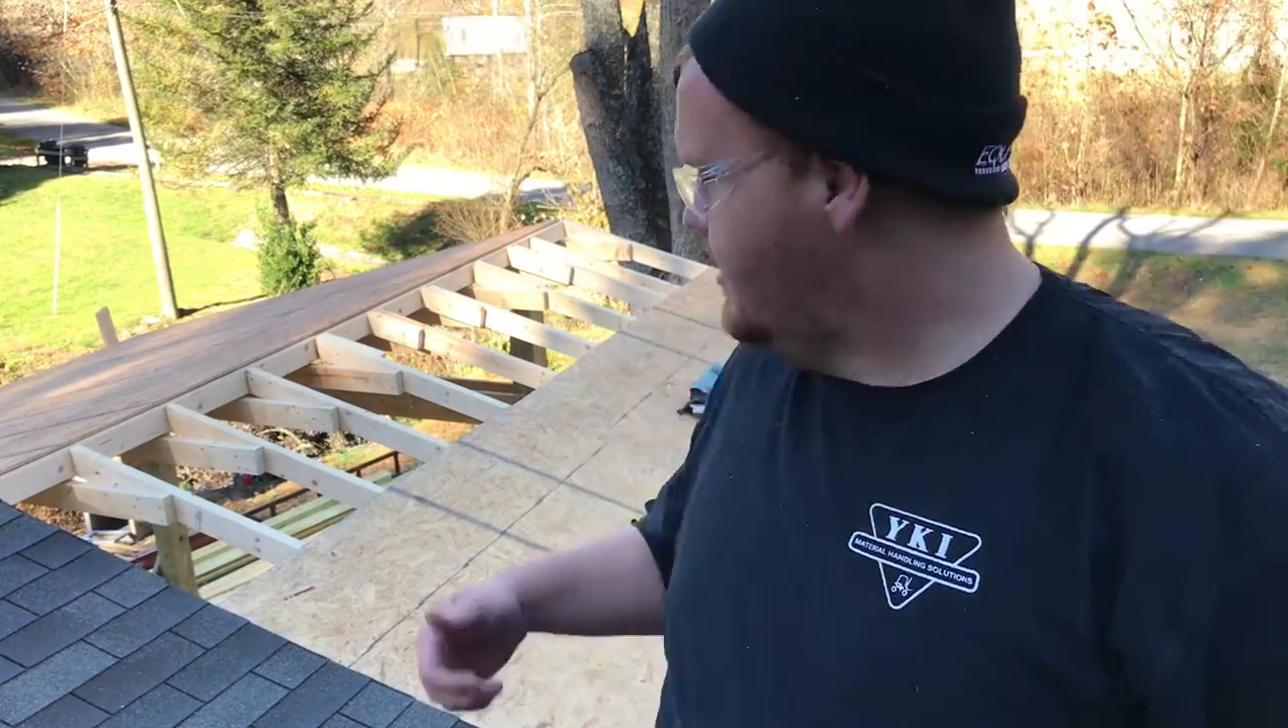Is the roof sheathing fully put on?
No.